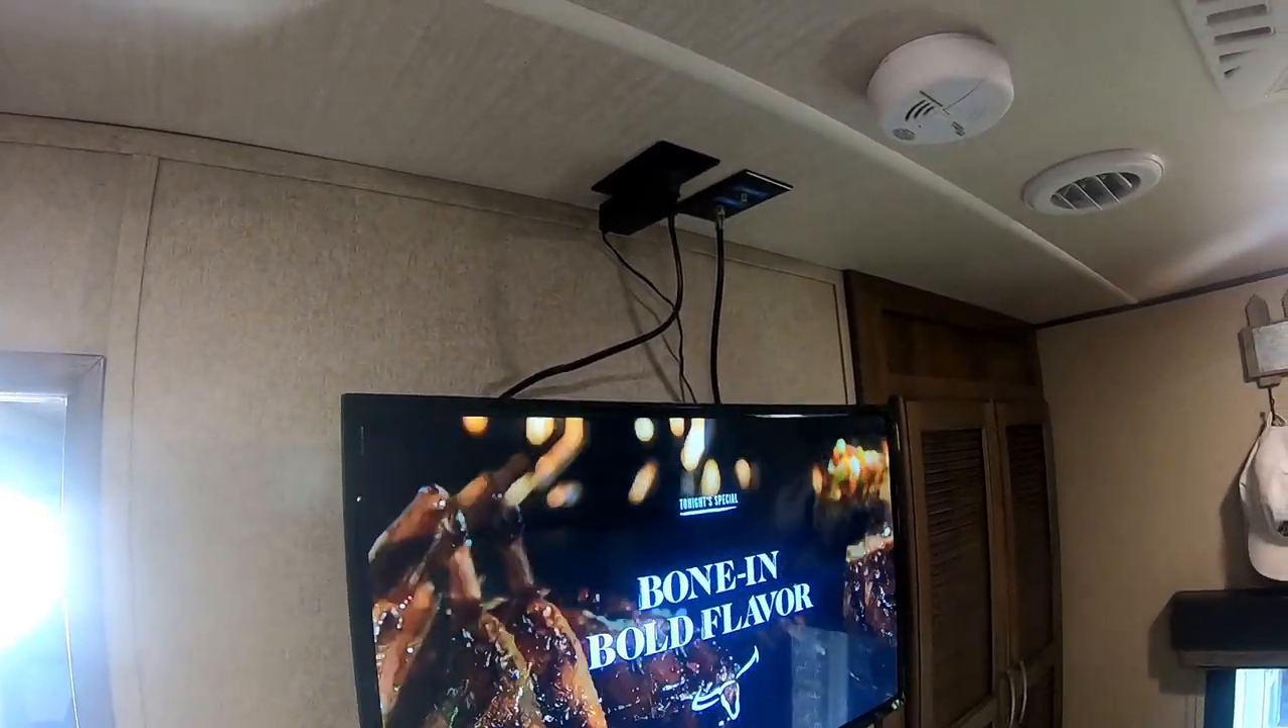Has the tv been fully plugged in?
Yes.